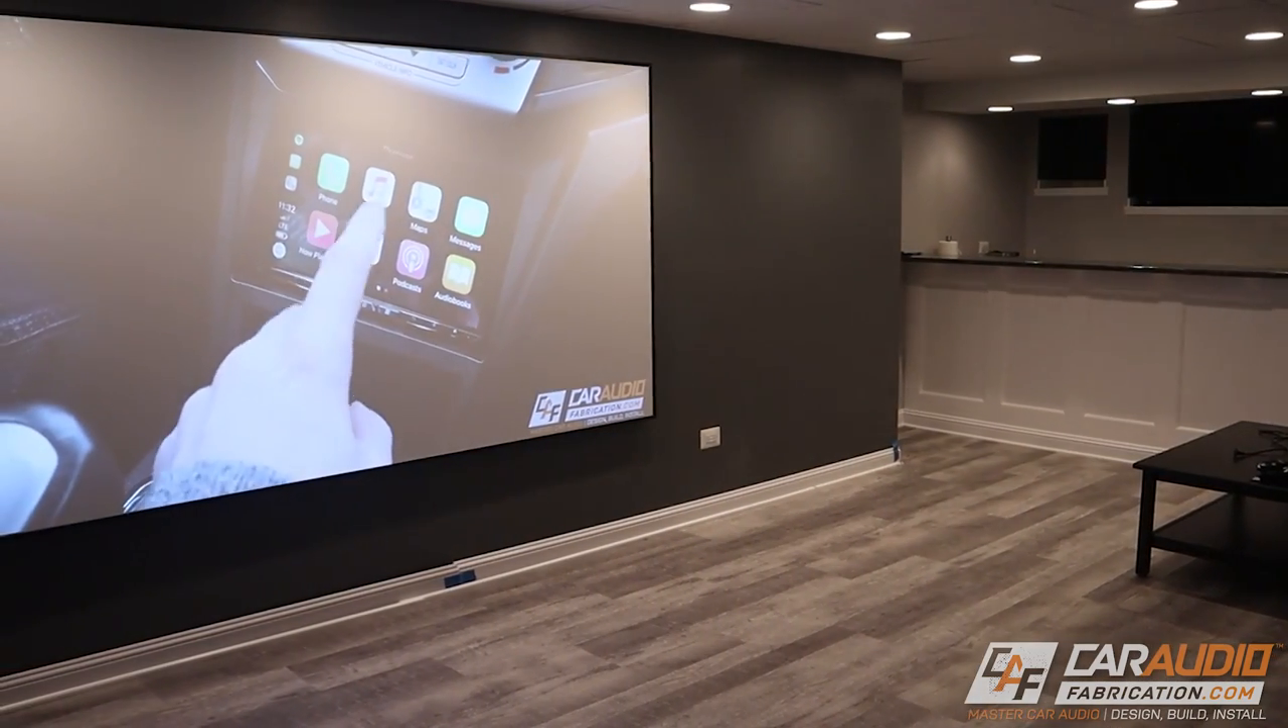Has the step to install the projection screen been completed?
Yes.